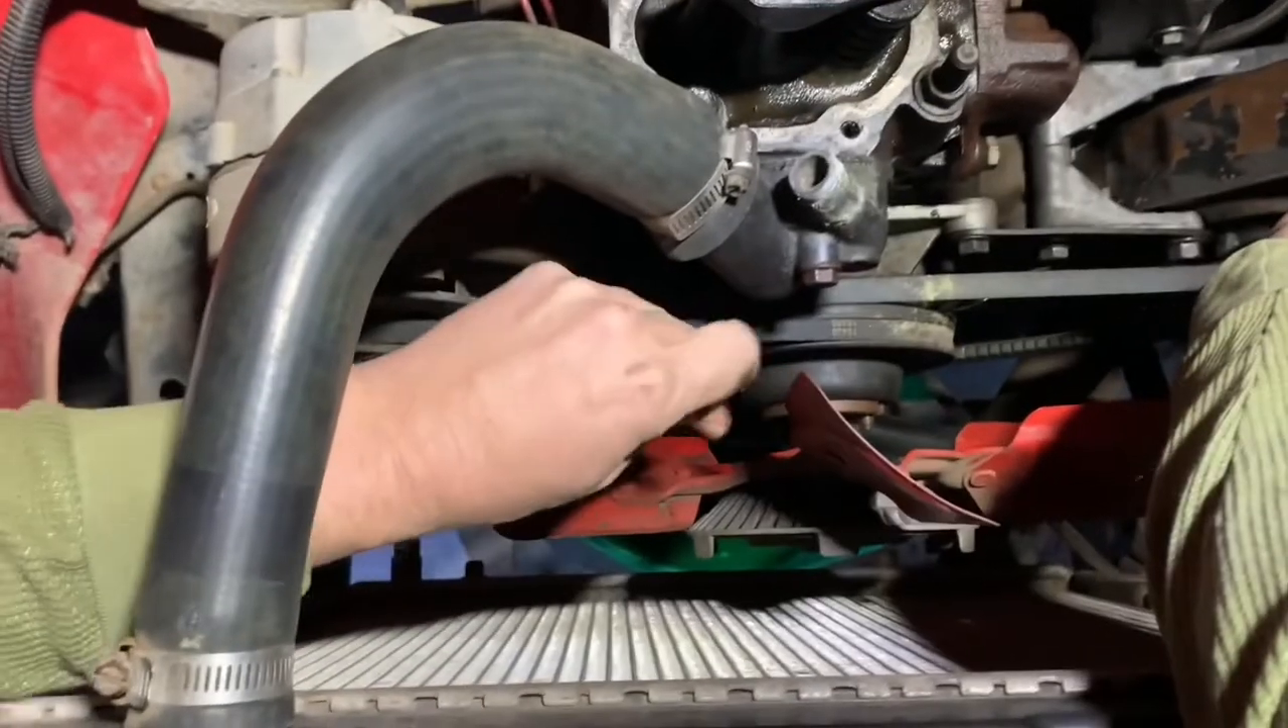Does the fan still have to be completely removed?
Yes.